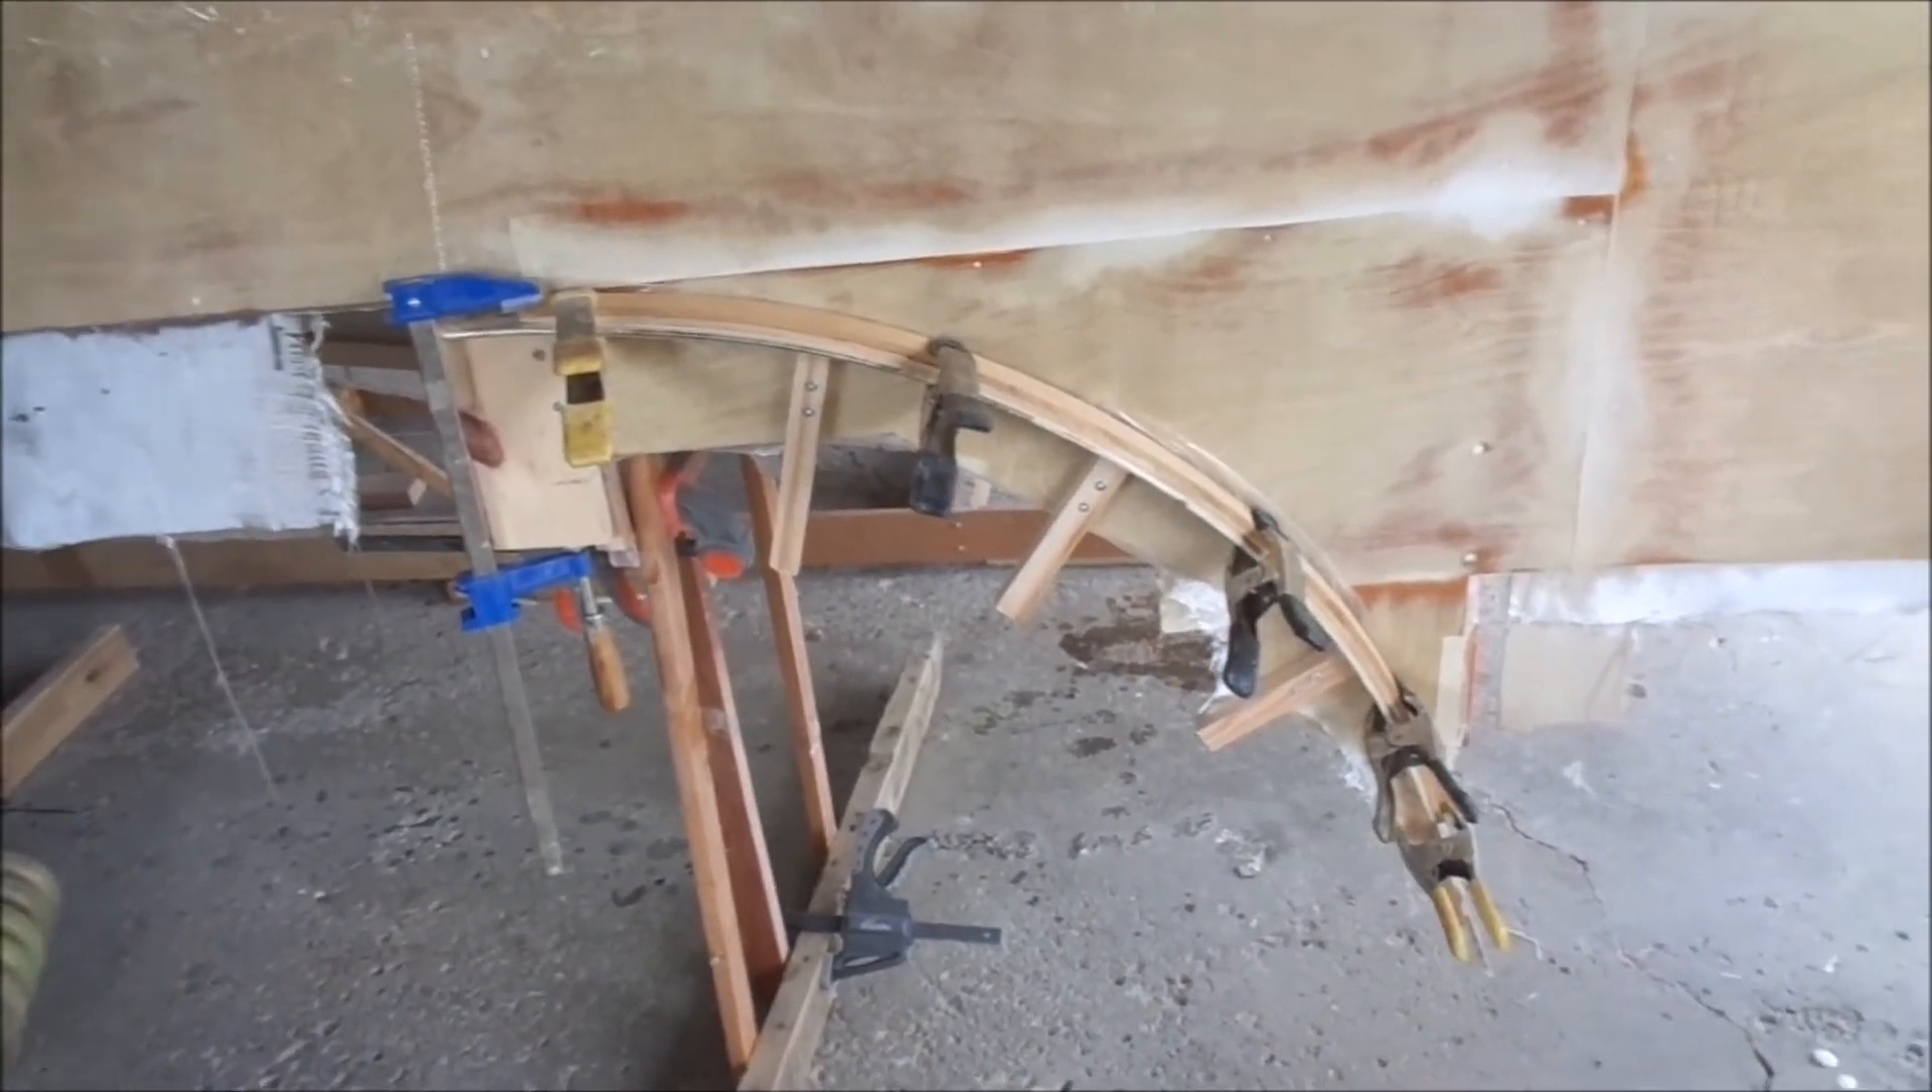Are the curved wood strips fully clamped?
Yes.